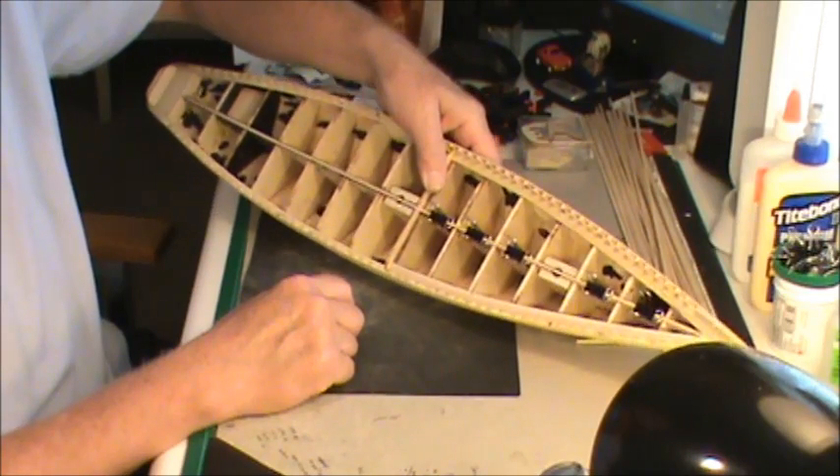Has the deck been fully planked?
No.